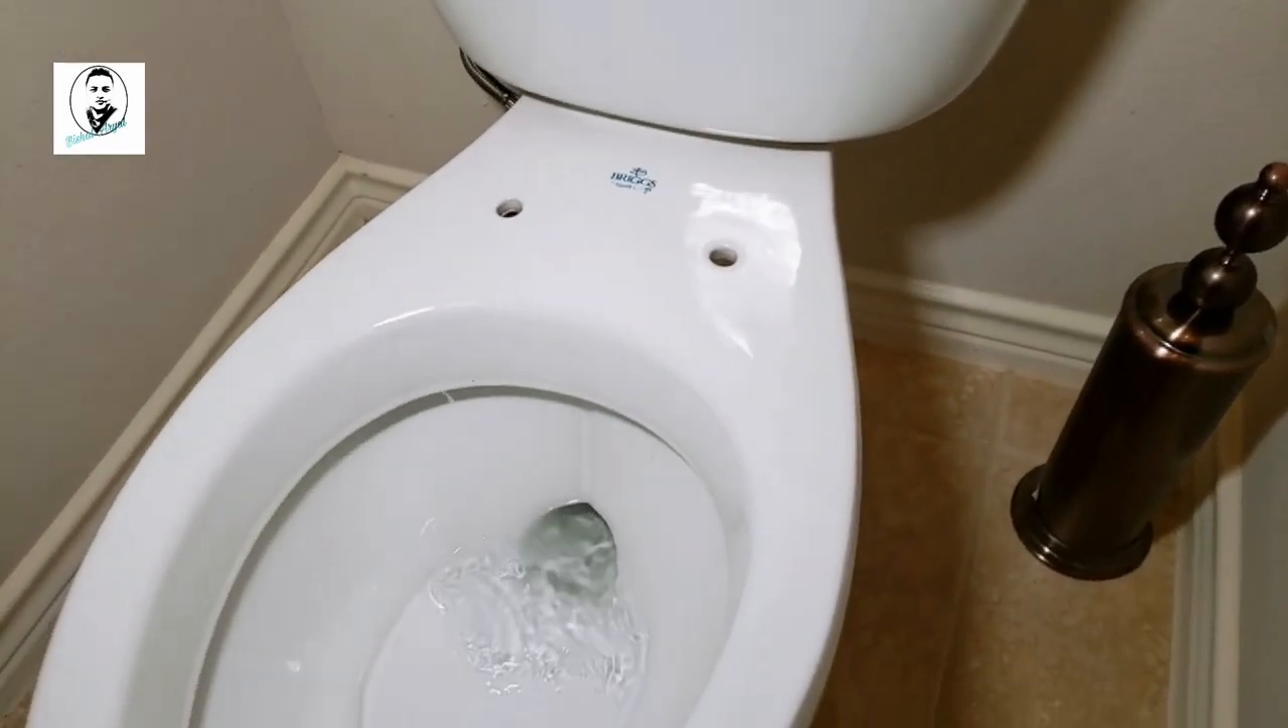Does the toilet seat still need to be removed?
No.